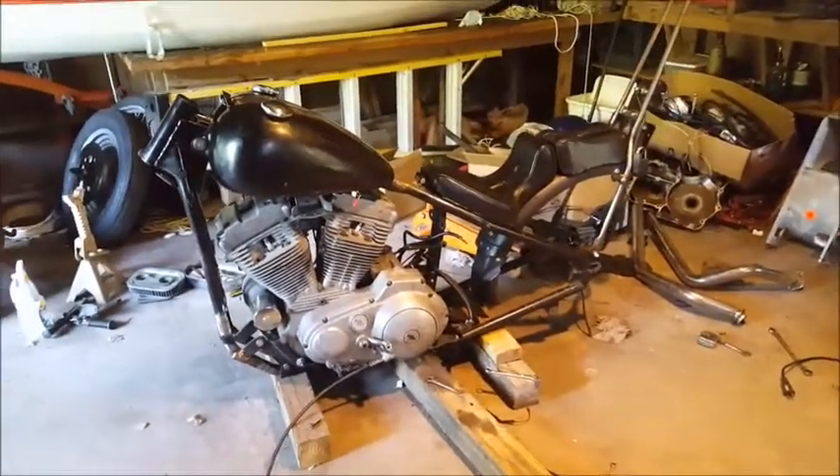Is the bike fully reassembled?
No.